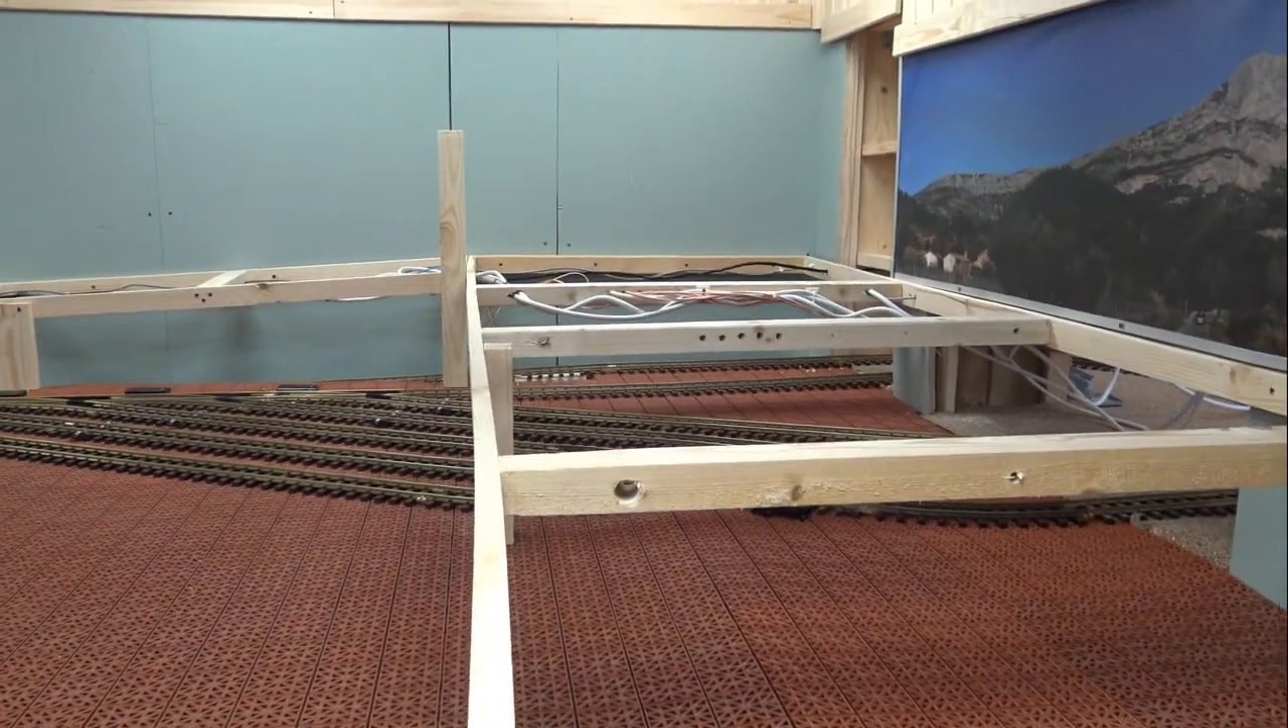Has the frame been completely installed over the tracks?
Yes.